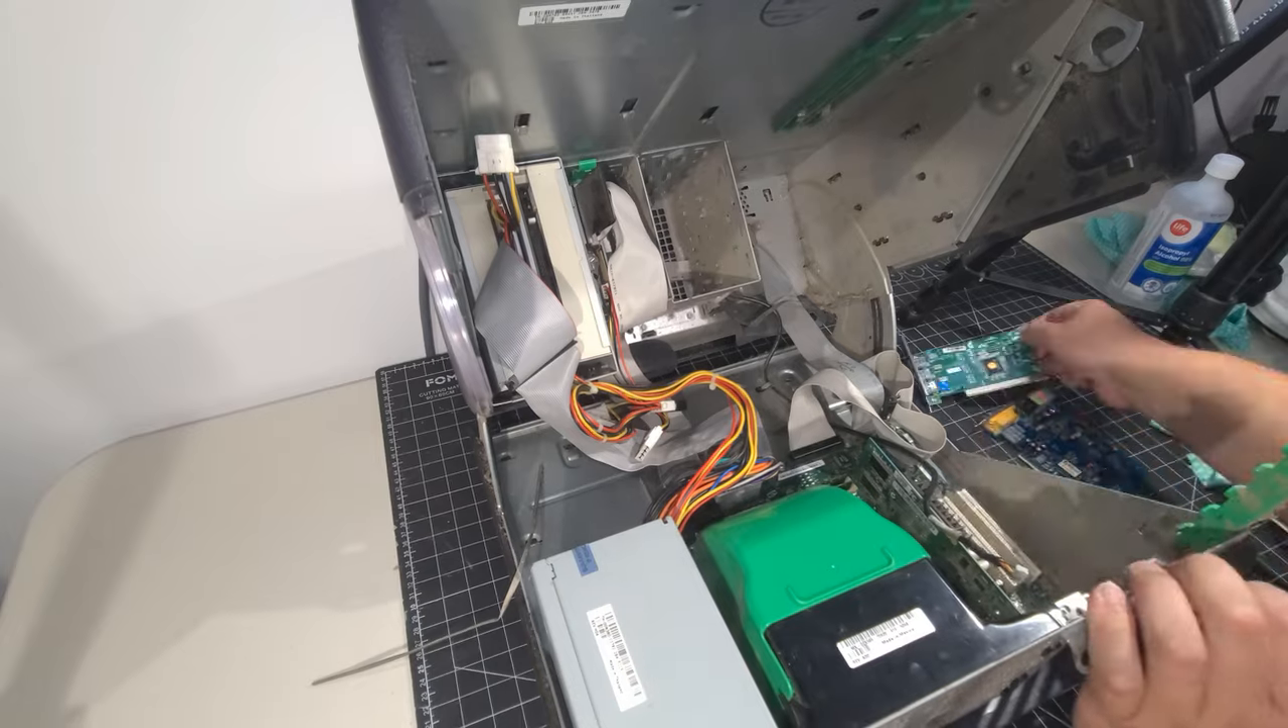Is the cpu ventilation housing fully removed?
No.